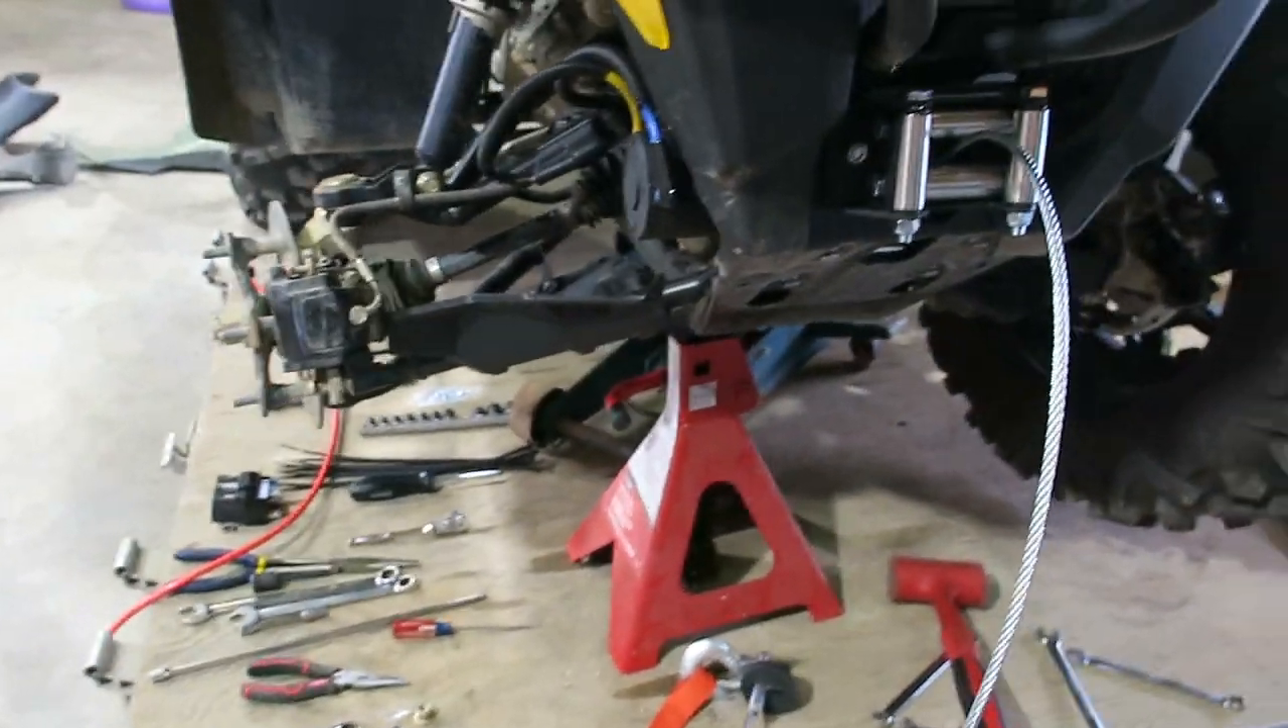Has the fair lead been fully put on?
Yes.